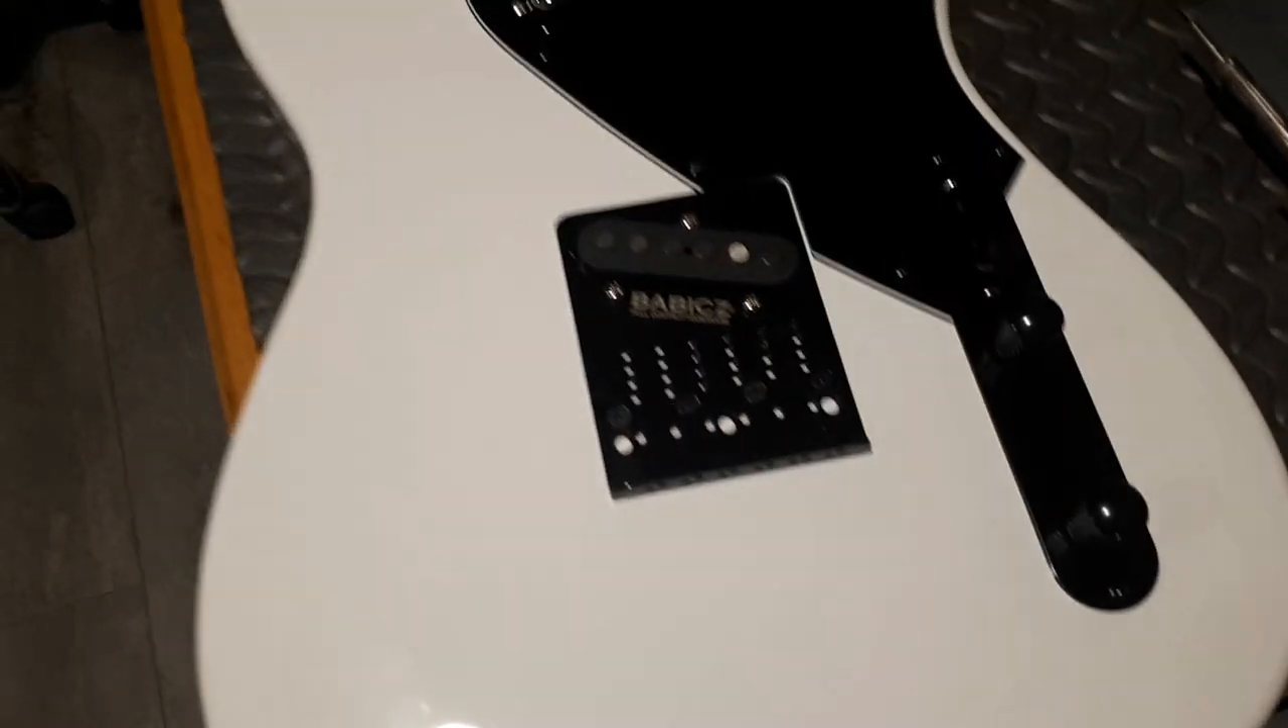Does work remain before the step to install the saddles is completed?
Yes.